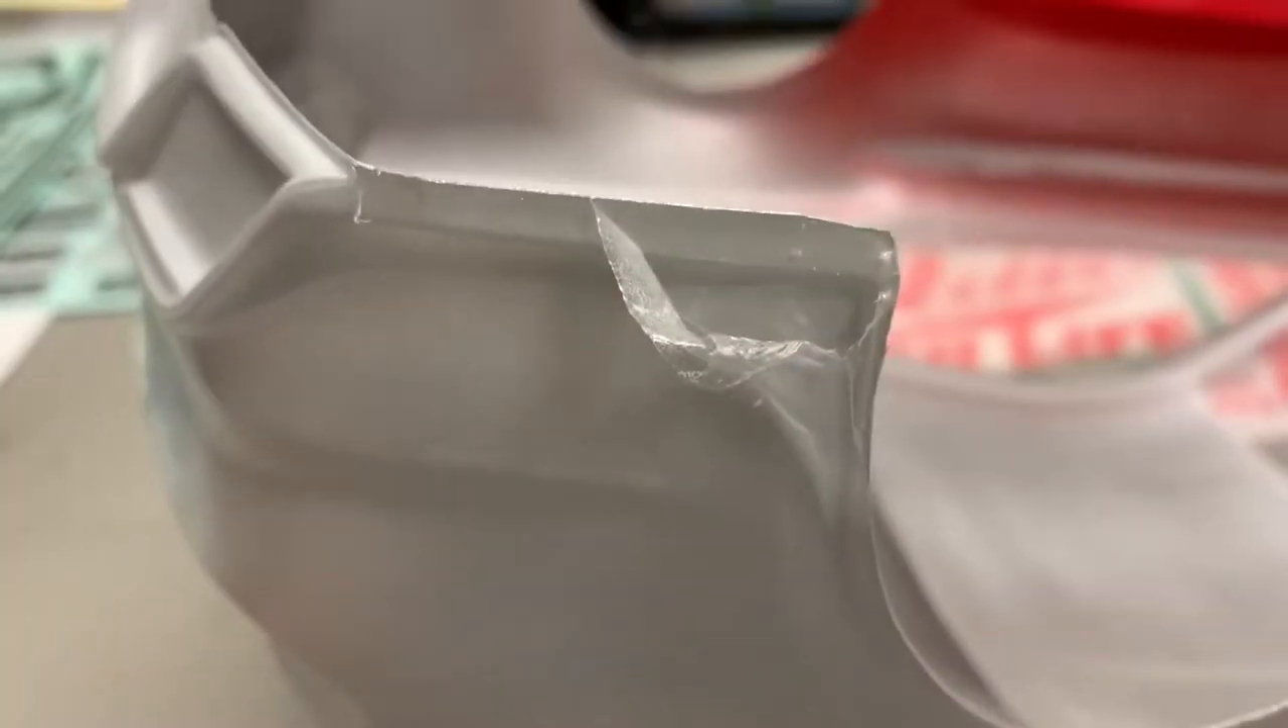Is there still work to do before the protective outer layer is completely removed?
Yes.